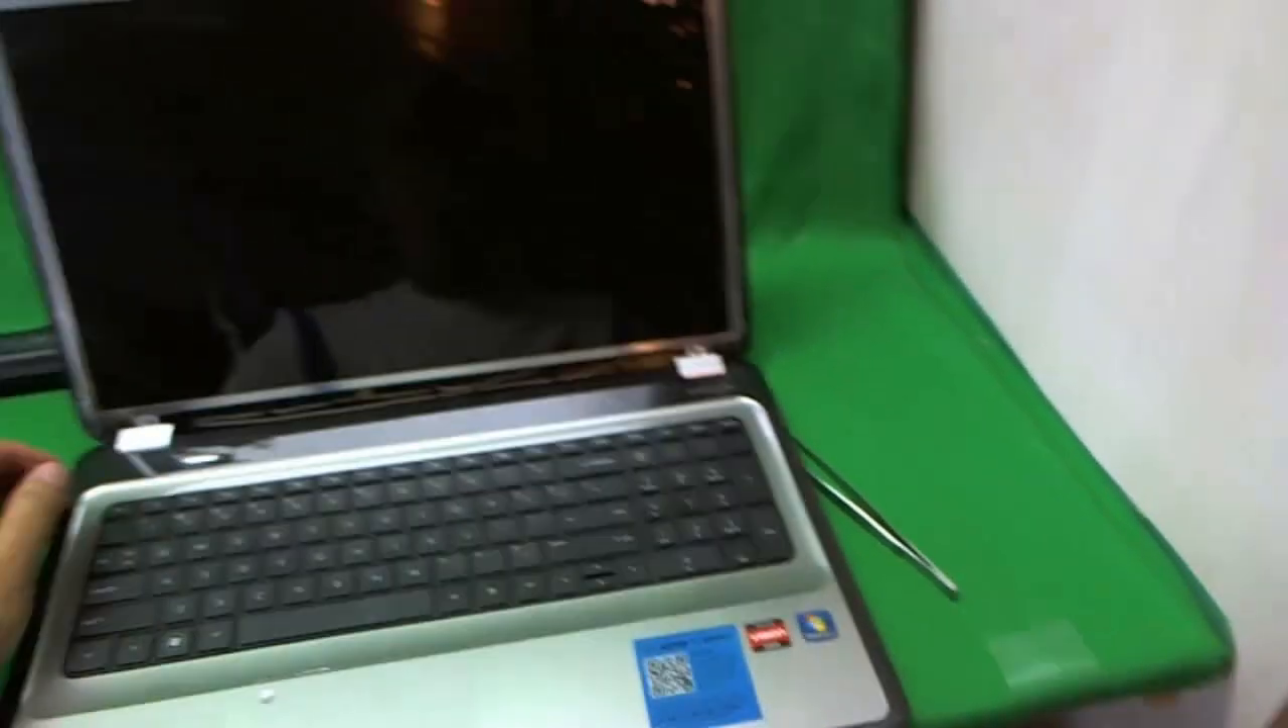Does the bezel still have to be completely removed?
No.